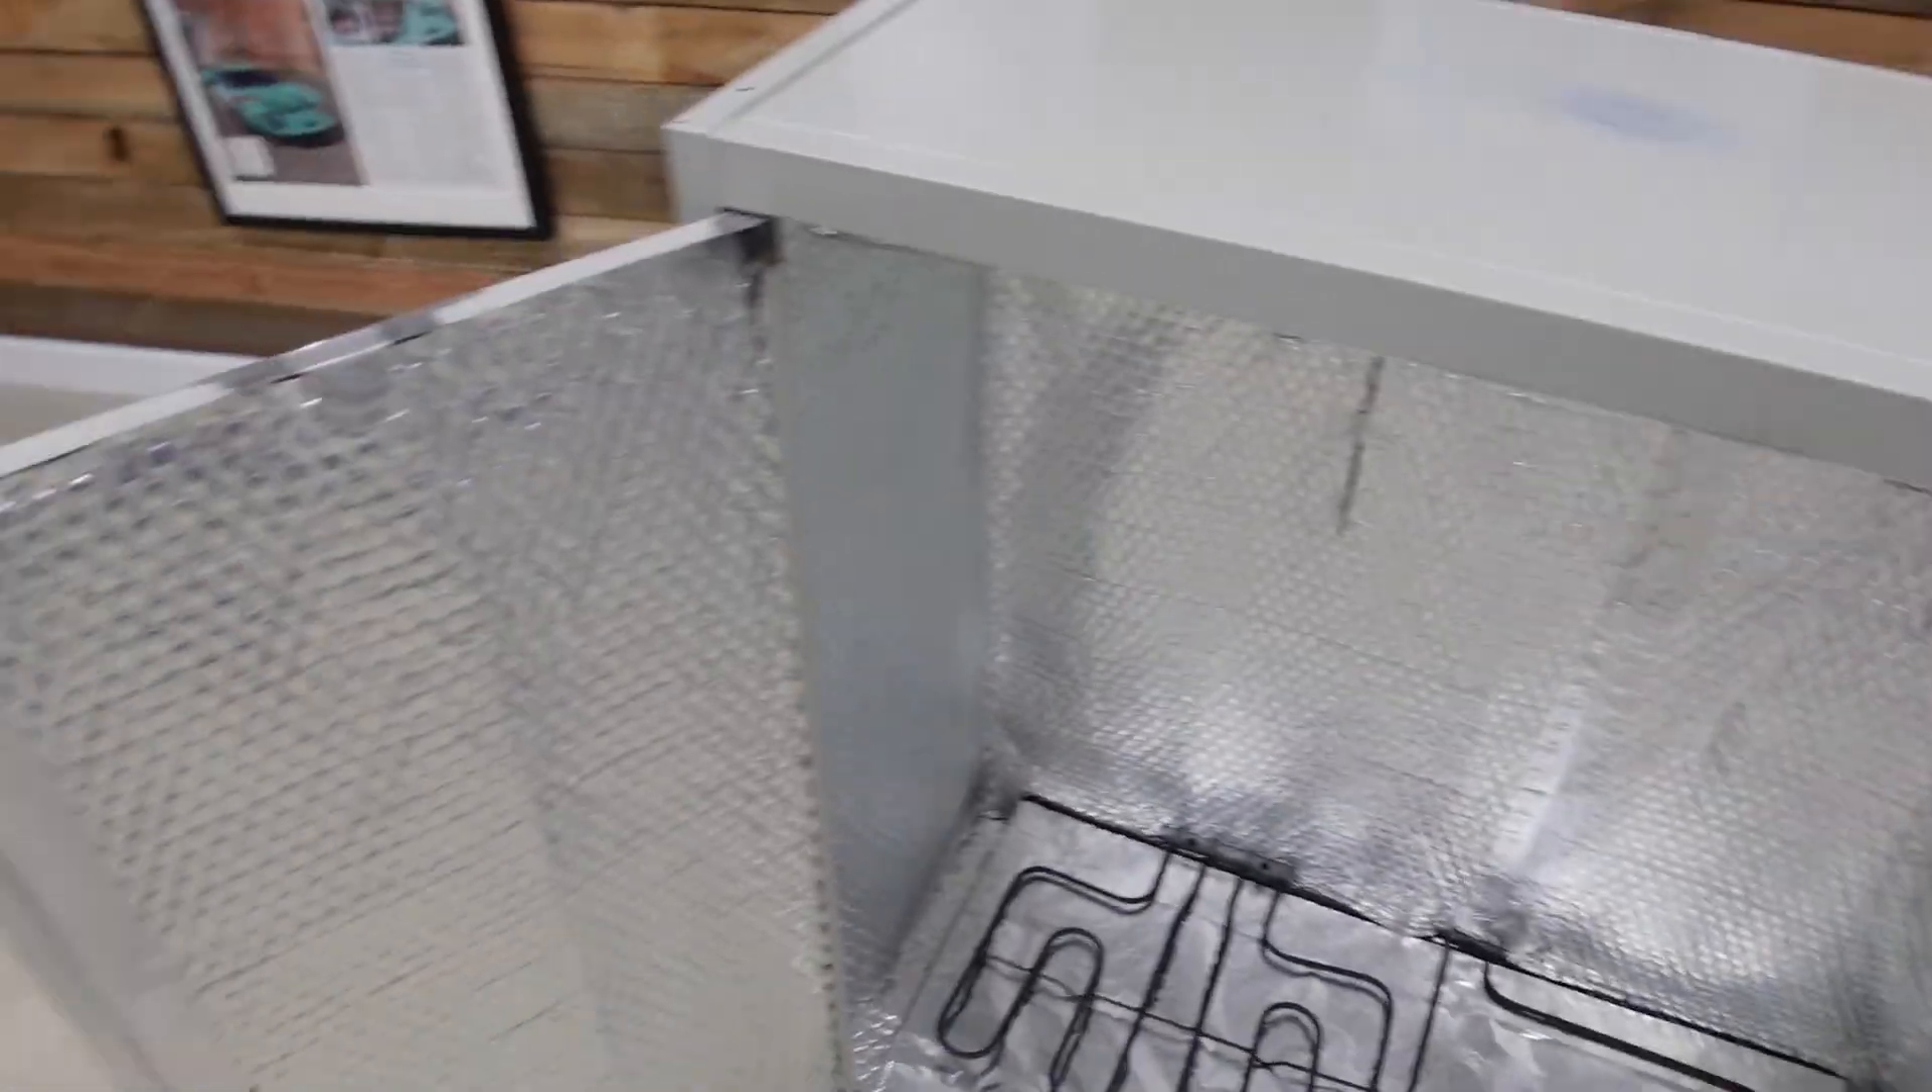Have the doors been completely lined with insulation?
Yes.